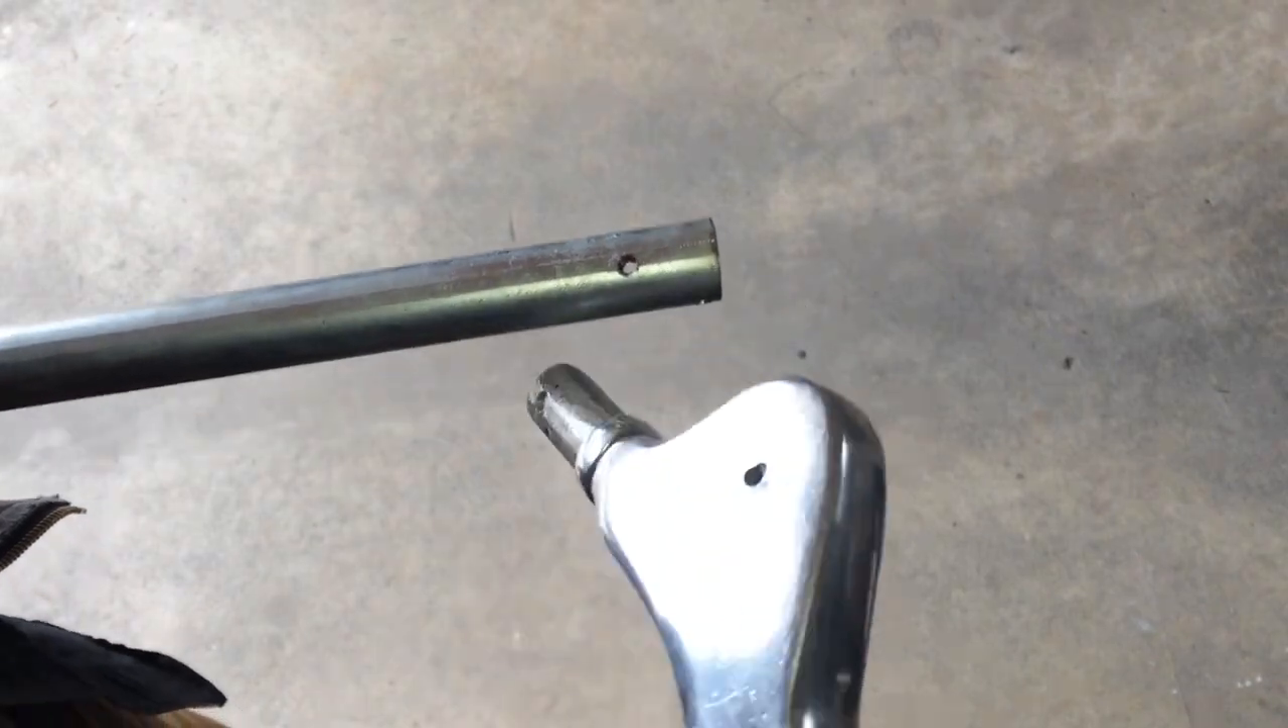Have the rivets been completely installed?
No.